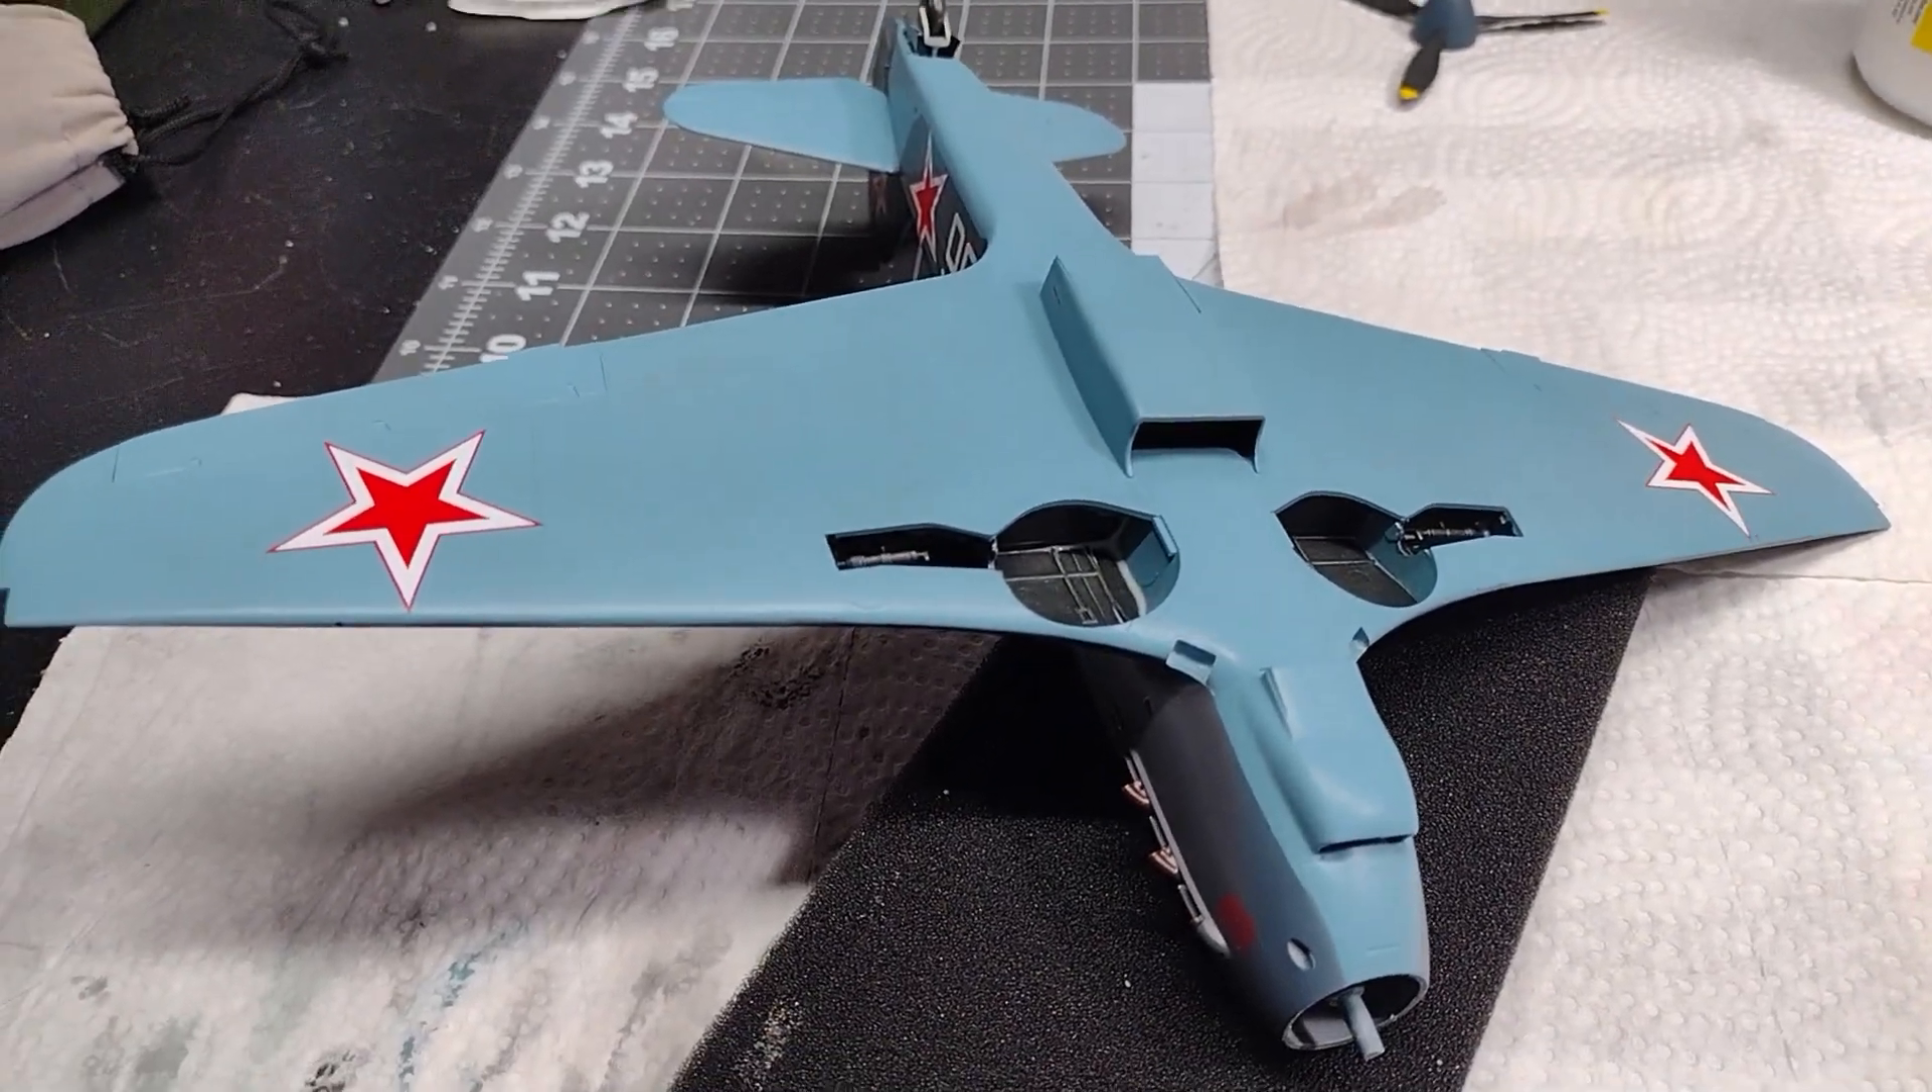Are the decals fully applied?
Yes.